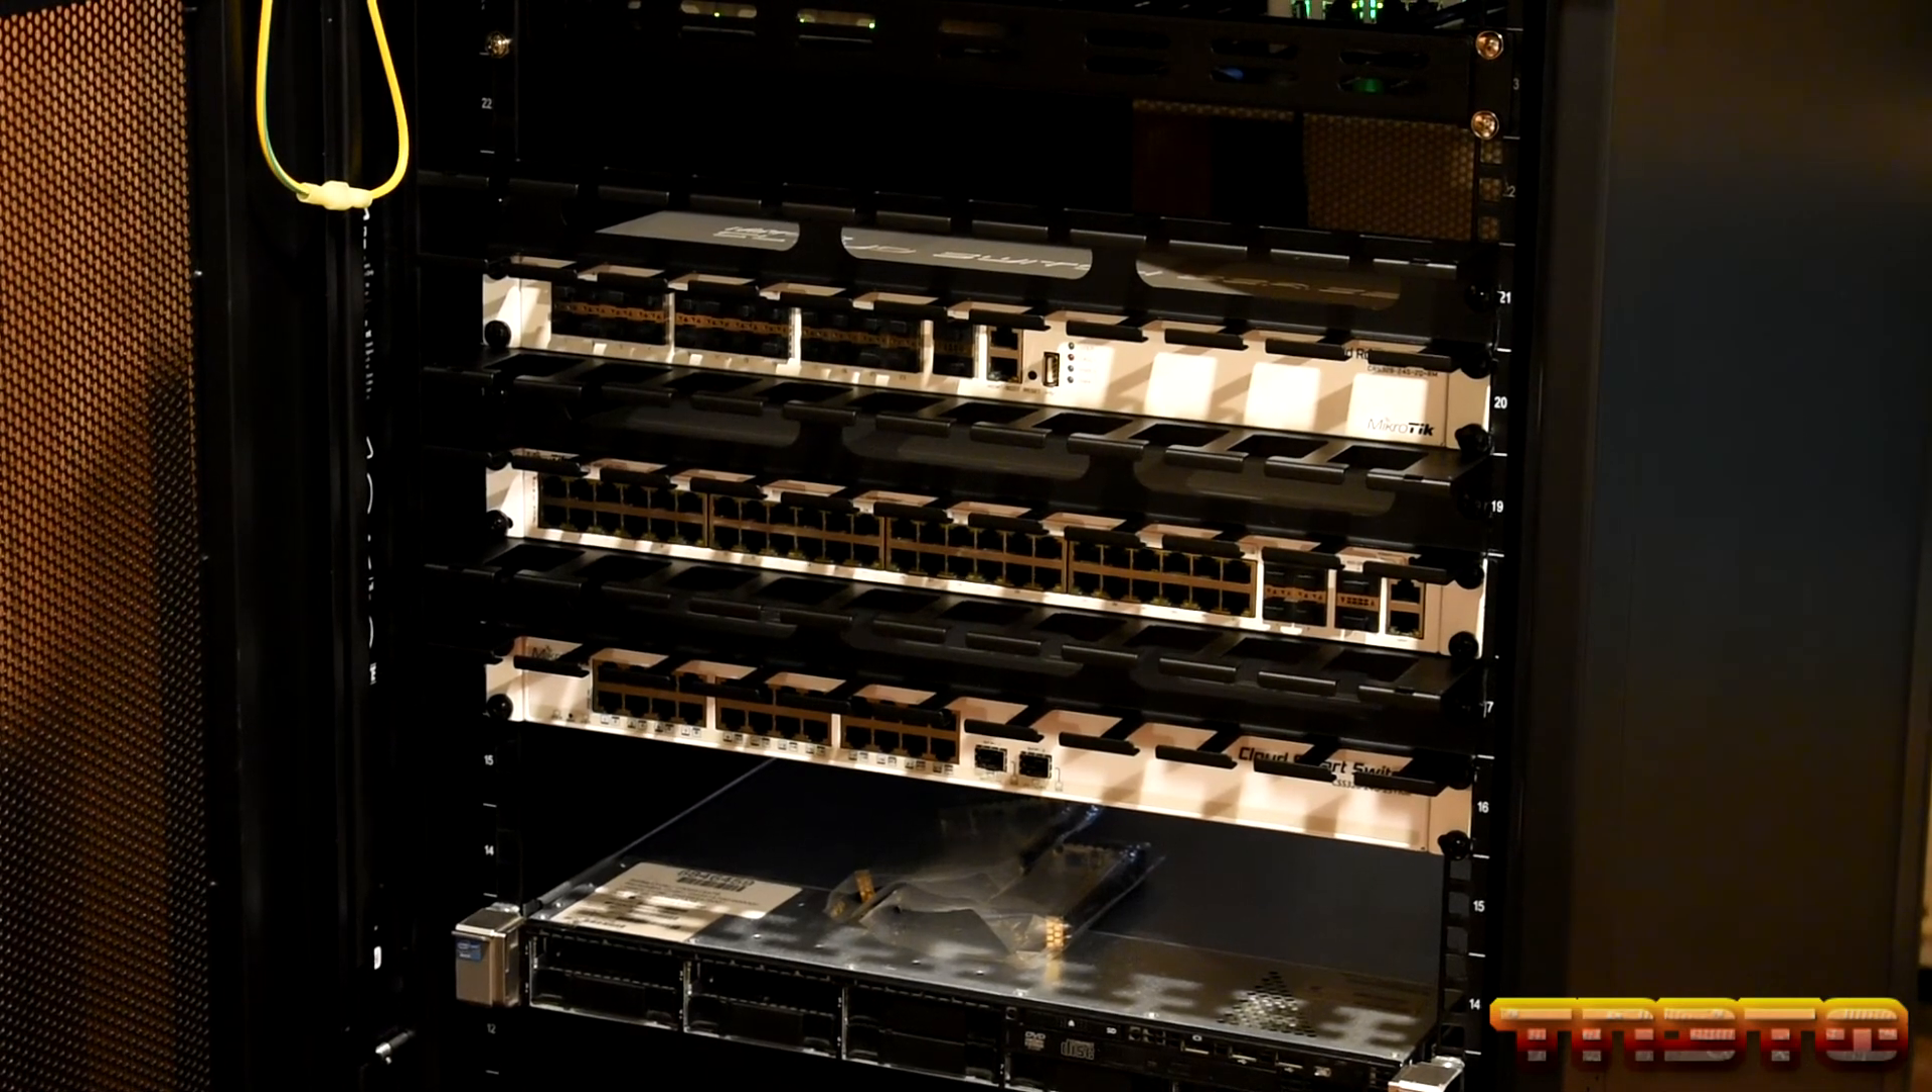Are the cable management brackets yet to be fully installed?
No.